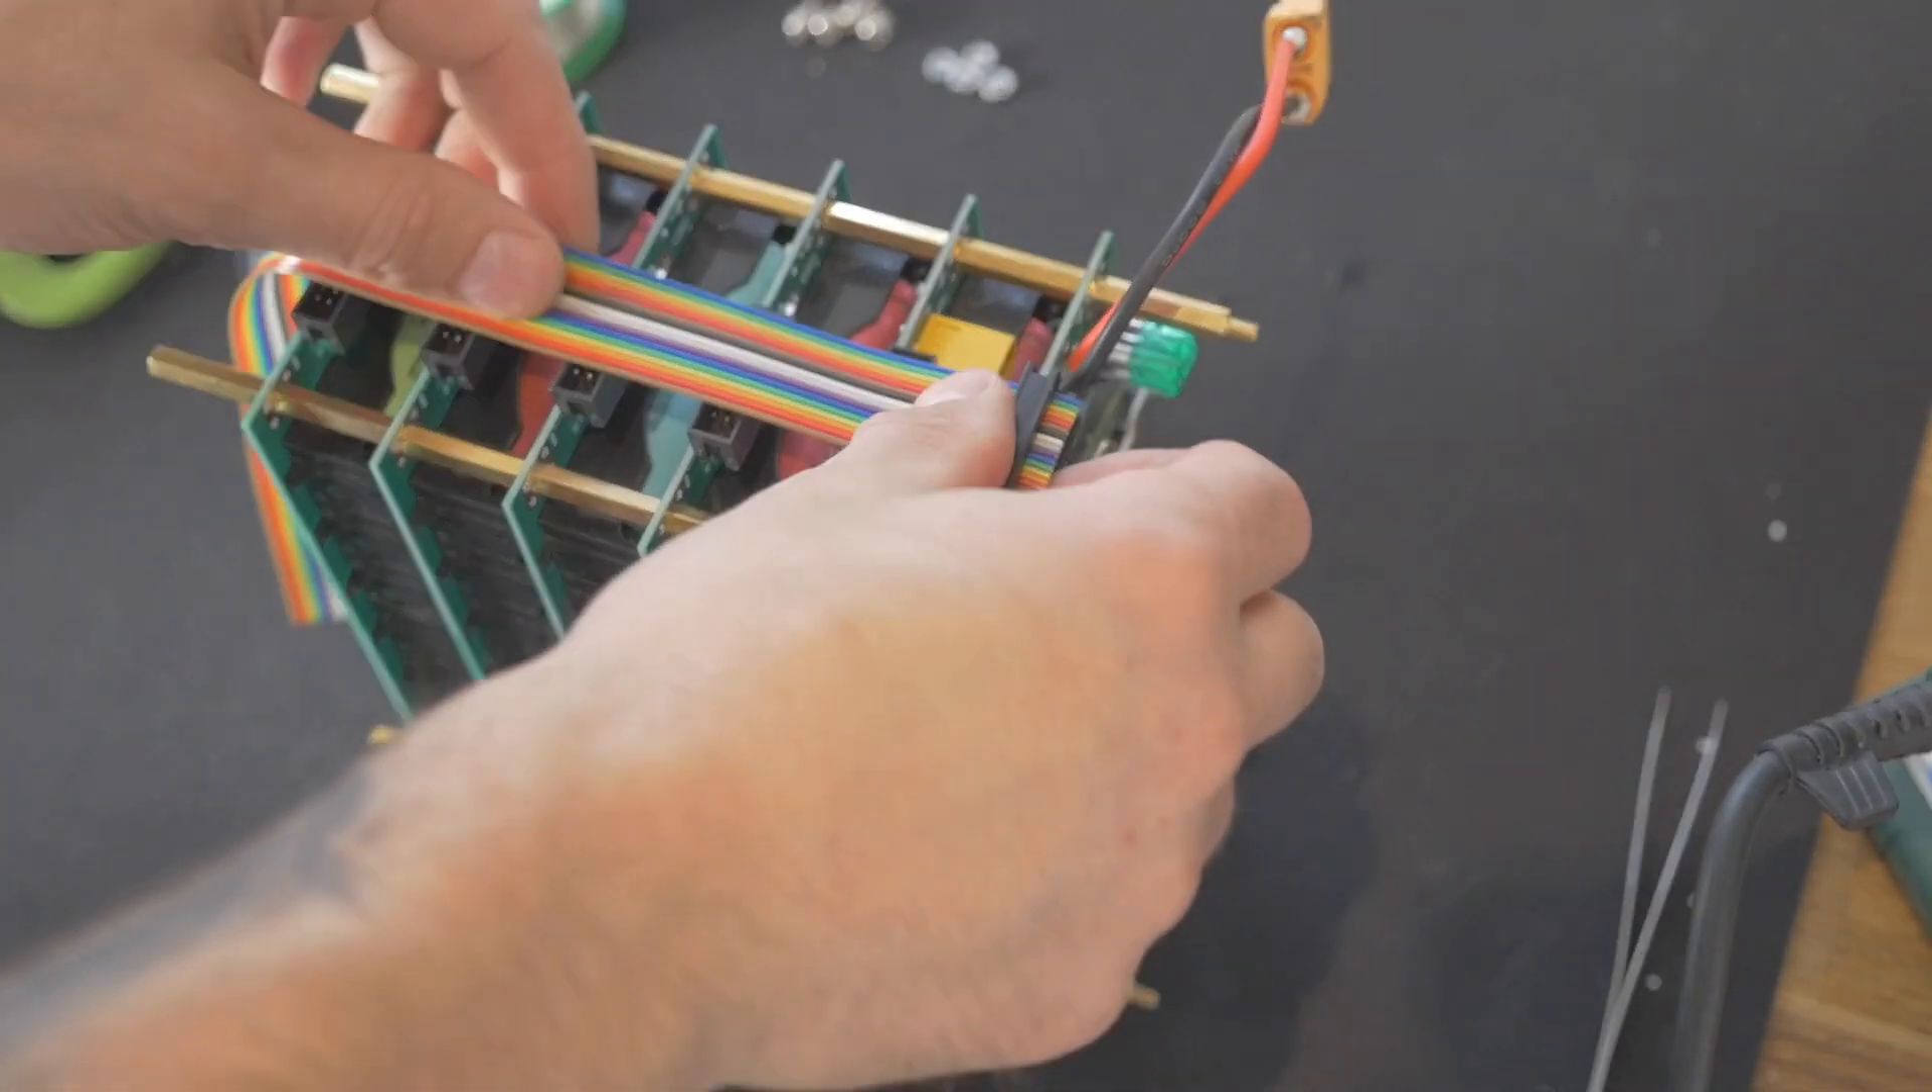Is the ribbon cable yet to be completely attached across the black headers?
Yes.